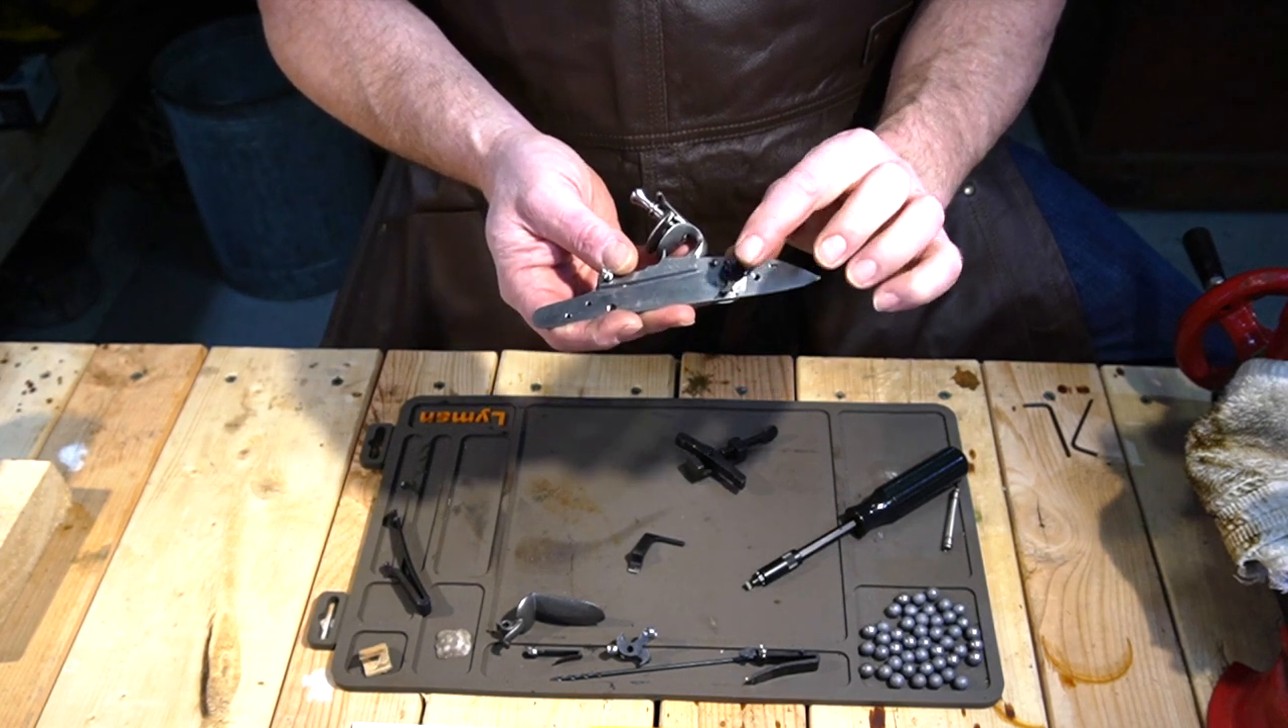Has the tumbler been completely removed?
No.